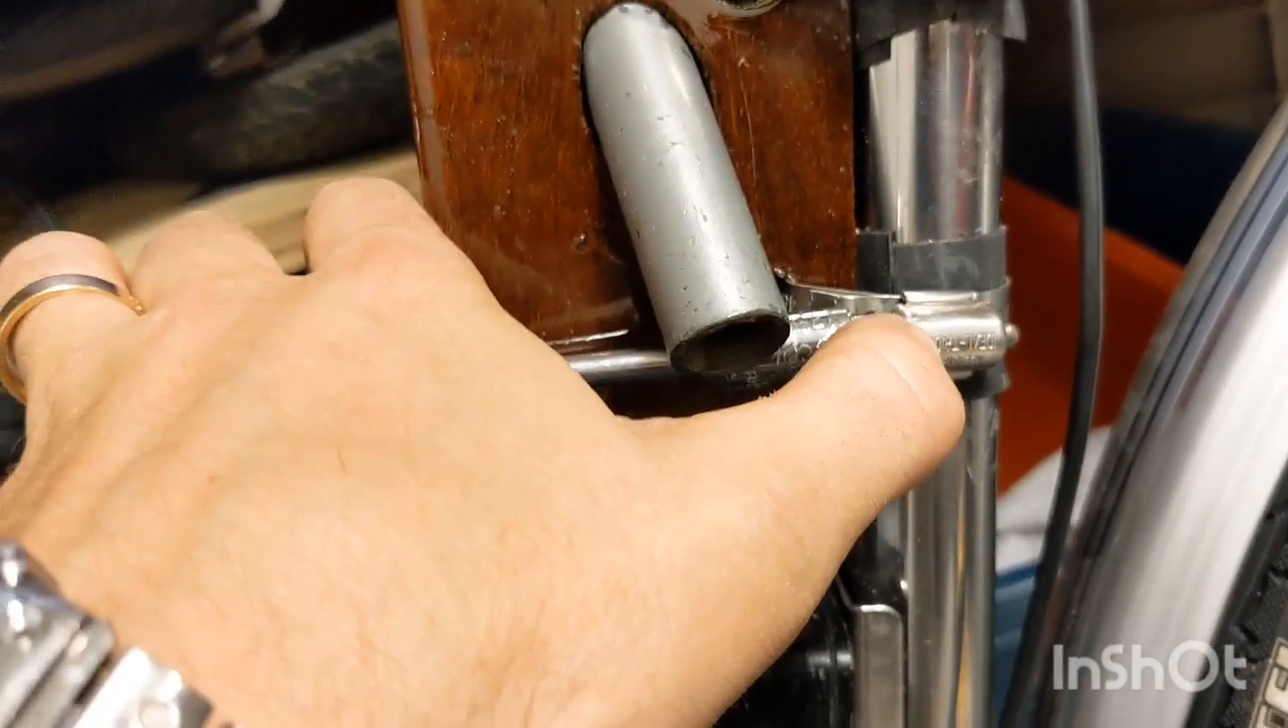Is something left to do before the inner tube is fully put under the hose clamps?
No.